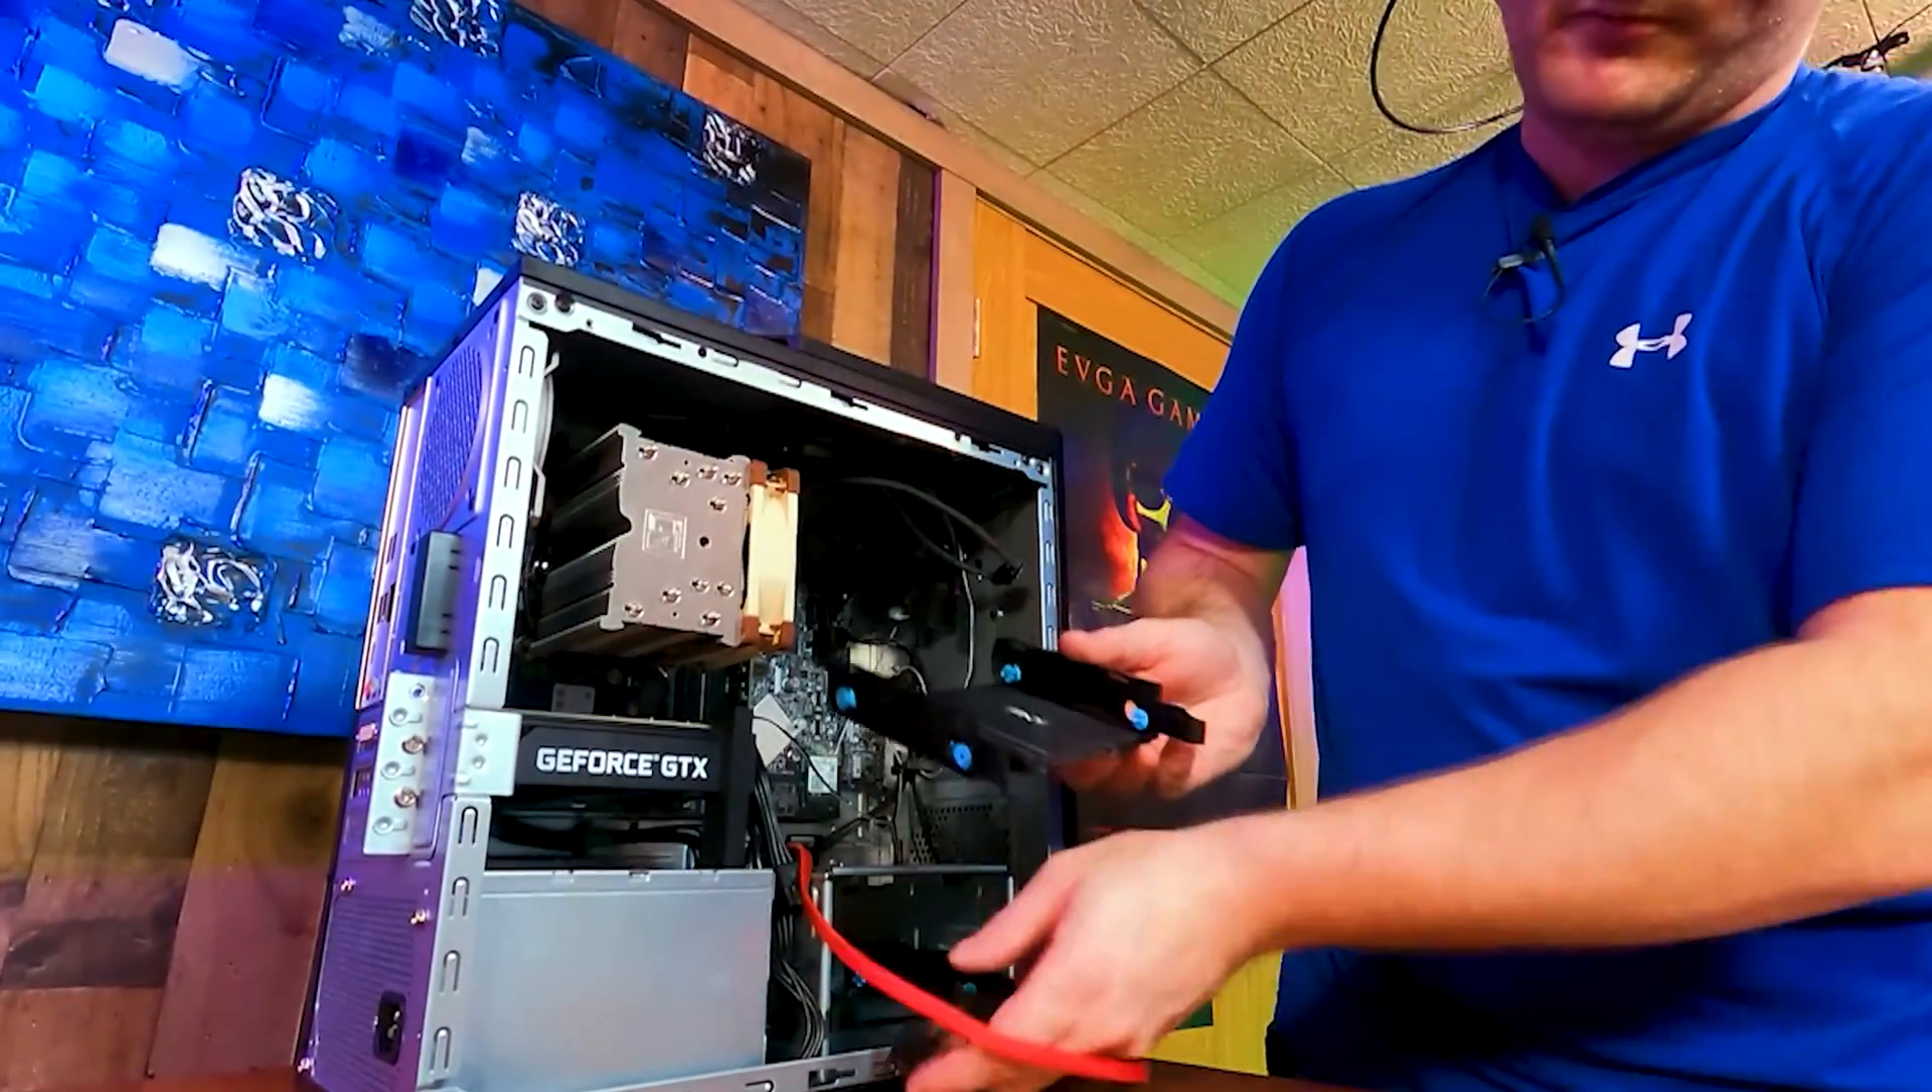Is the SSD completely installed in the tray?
Yes.